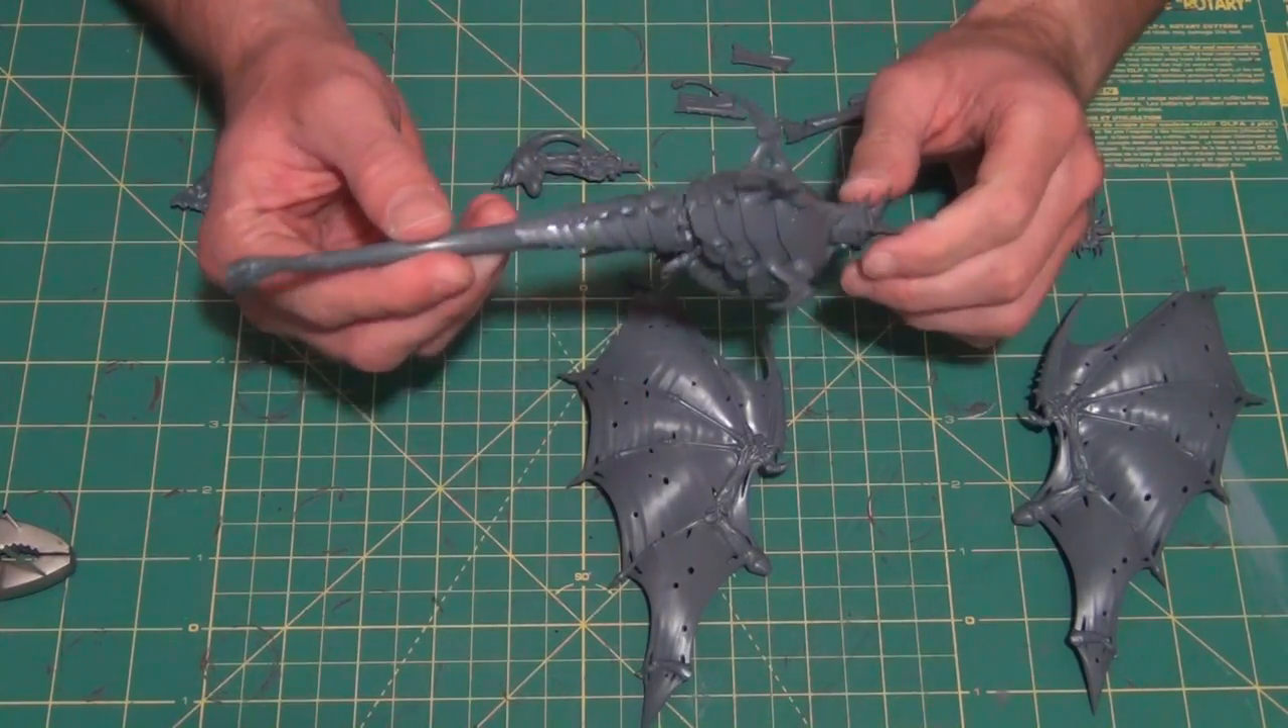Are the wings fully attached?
No.